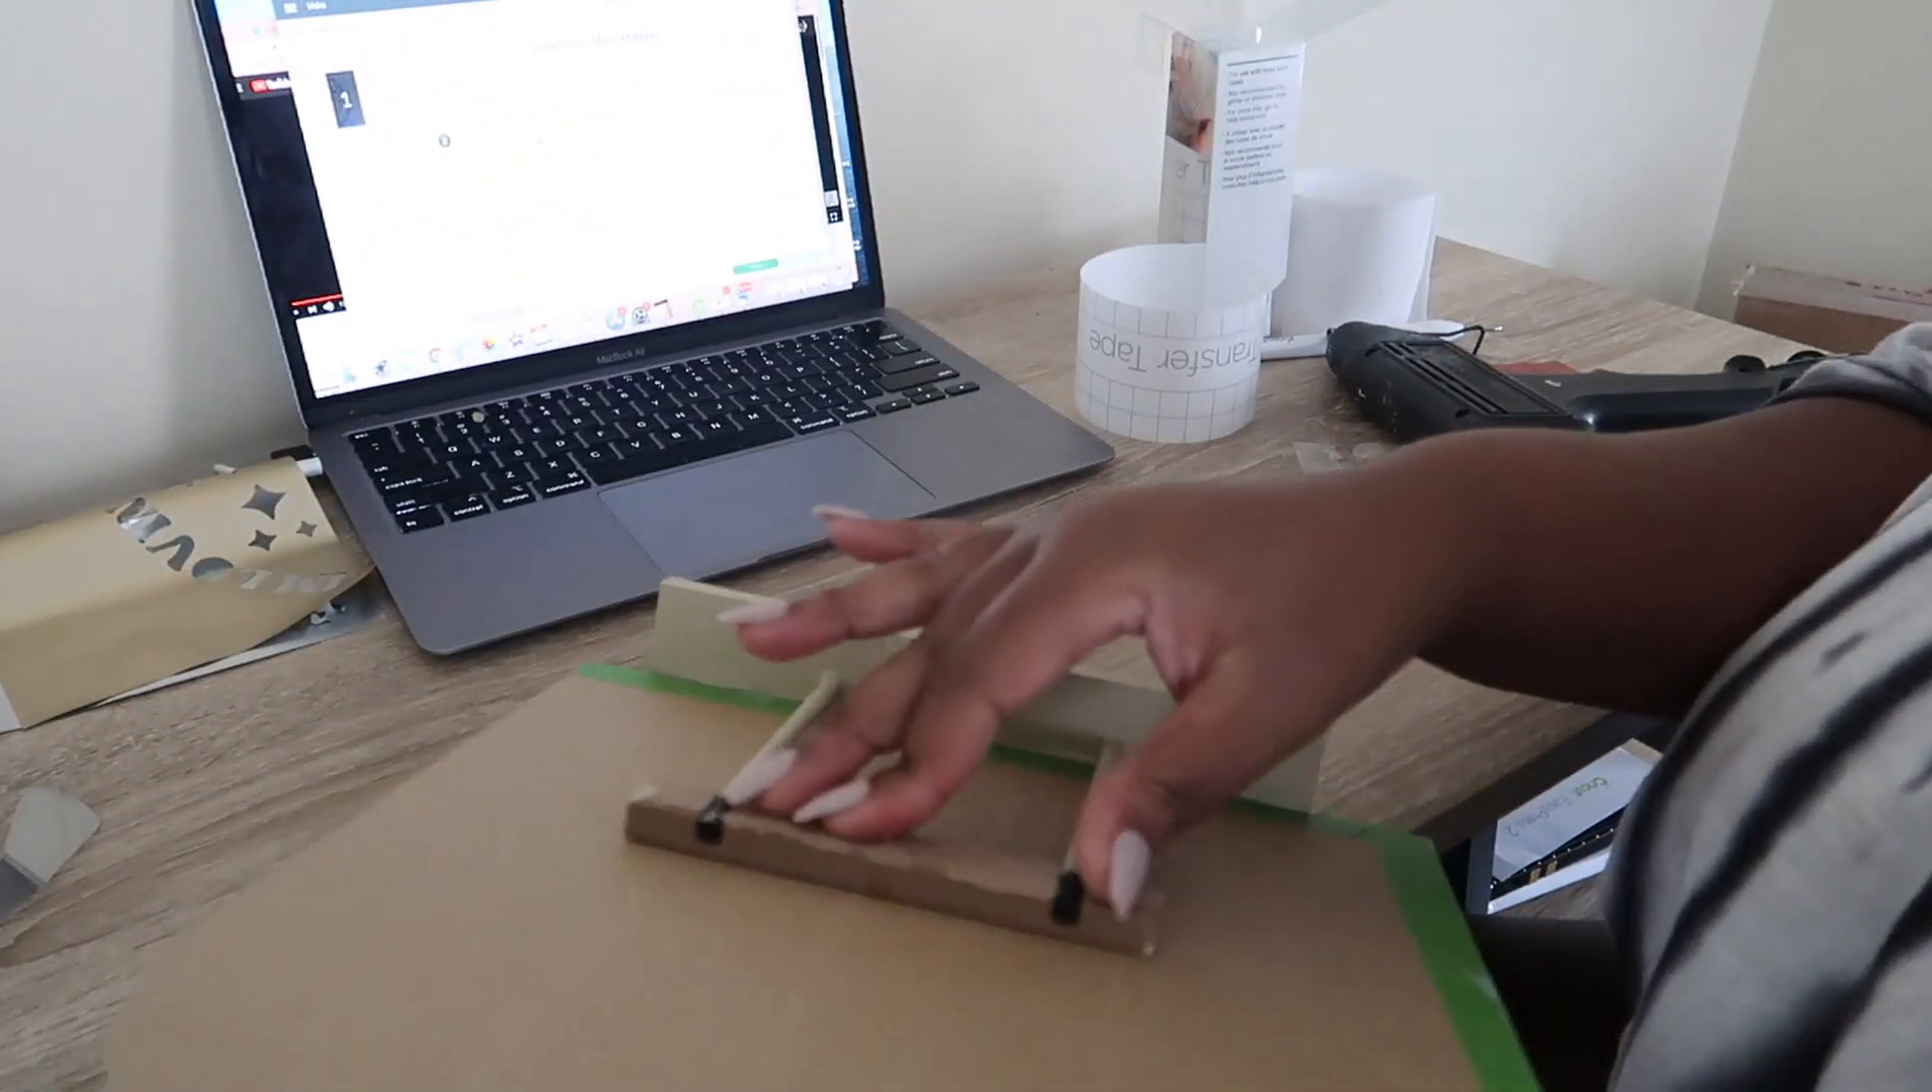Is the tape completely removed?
No.